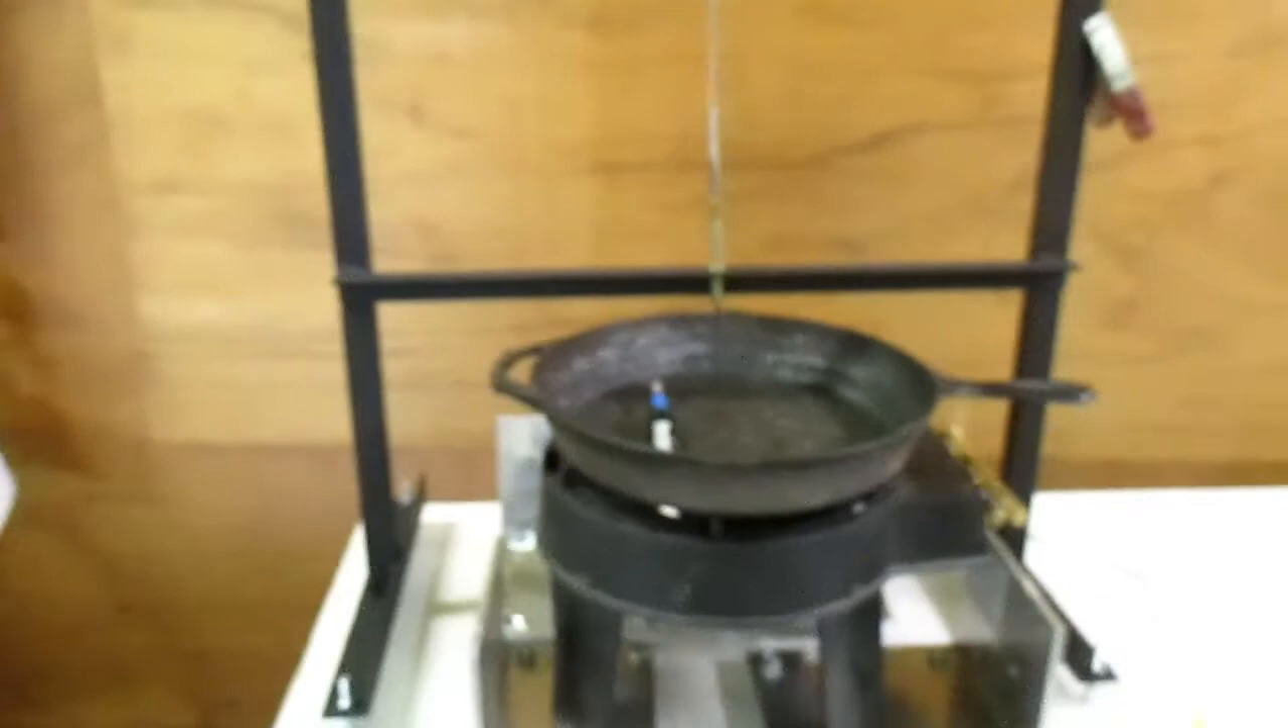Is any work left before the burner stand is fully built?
No.